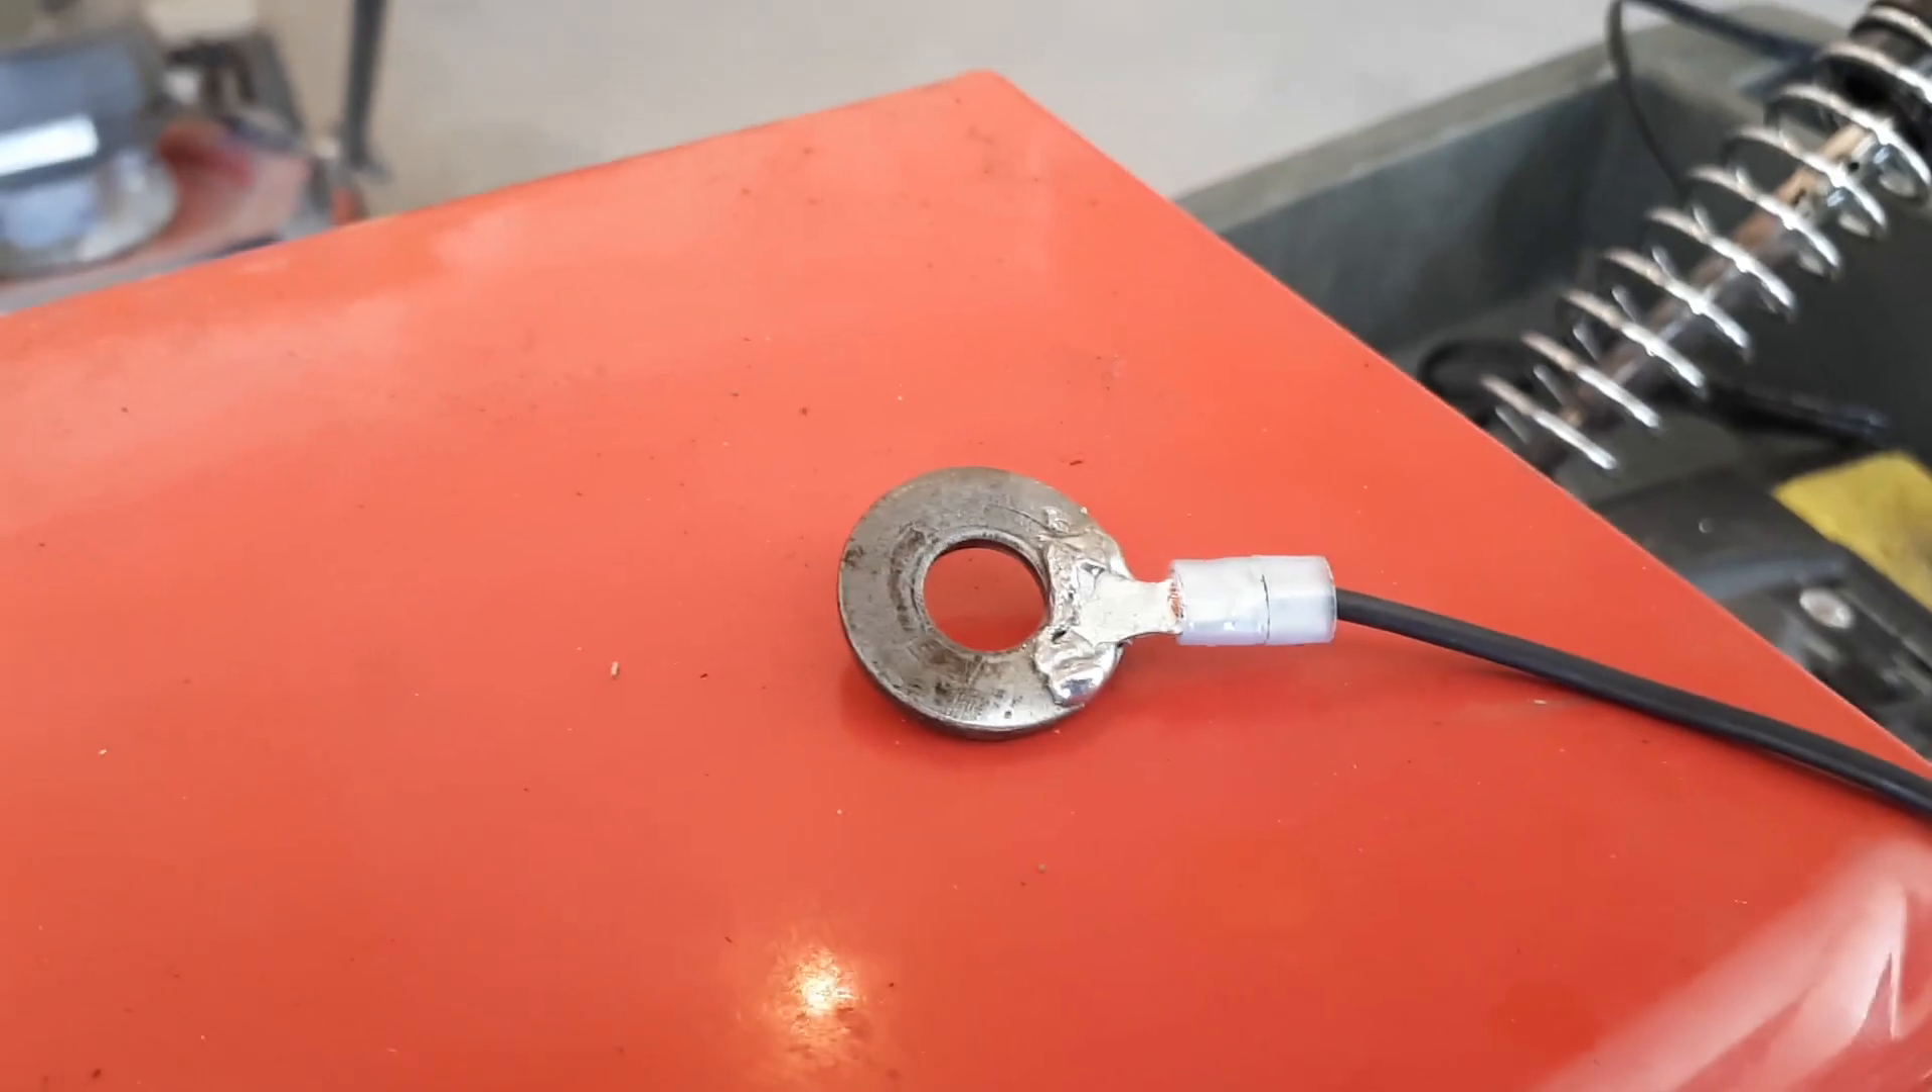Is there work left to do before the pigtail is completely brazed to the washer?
No.